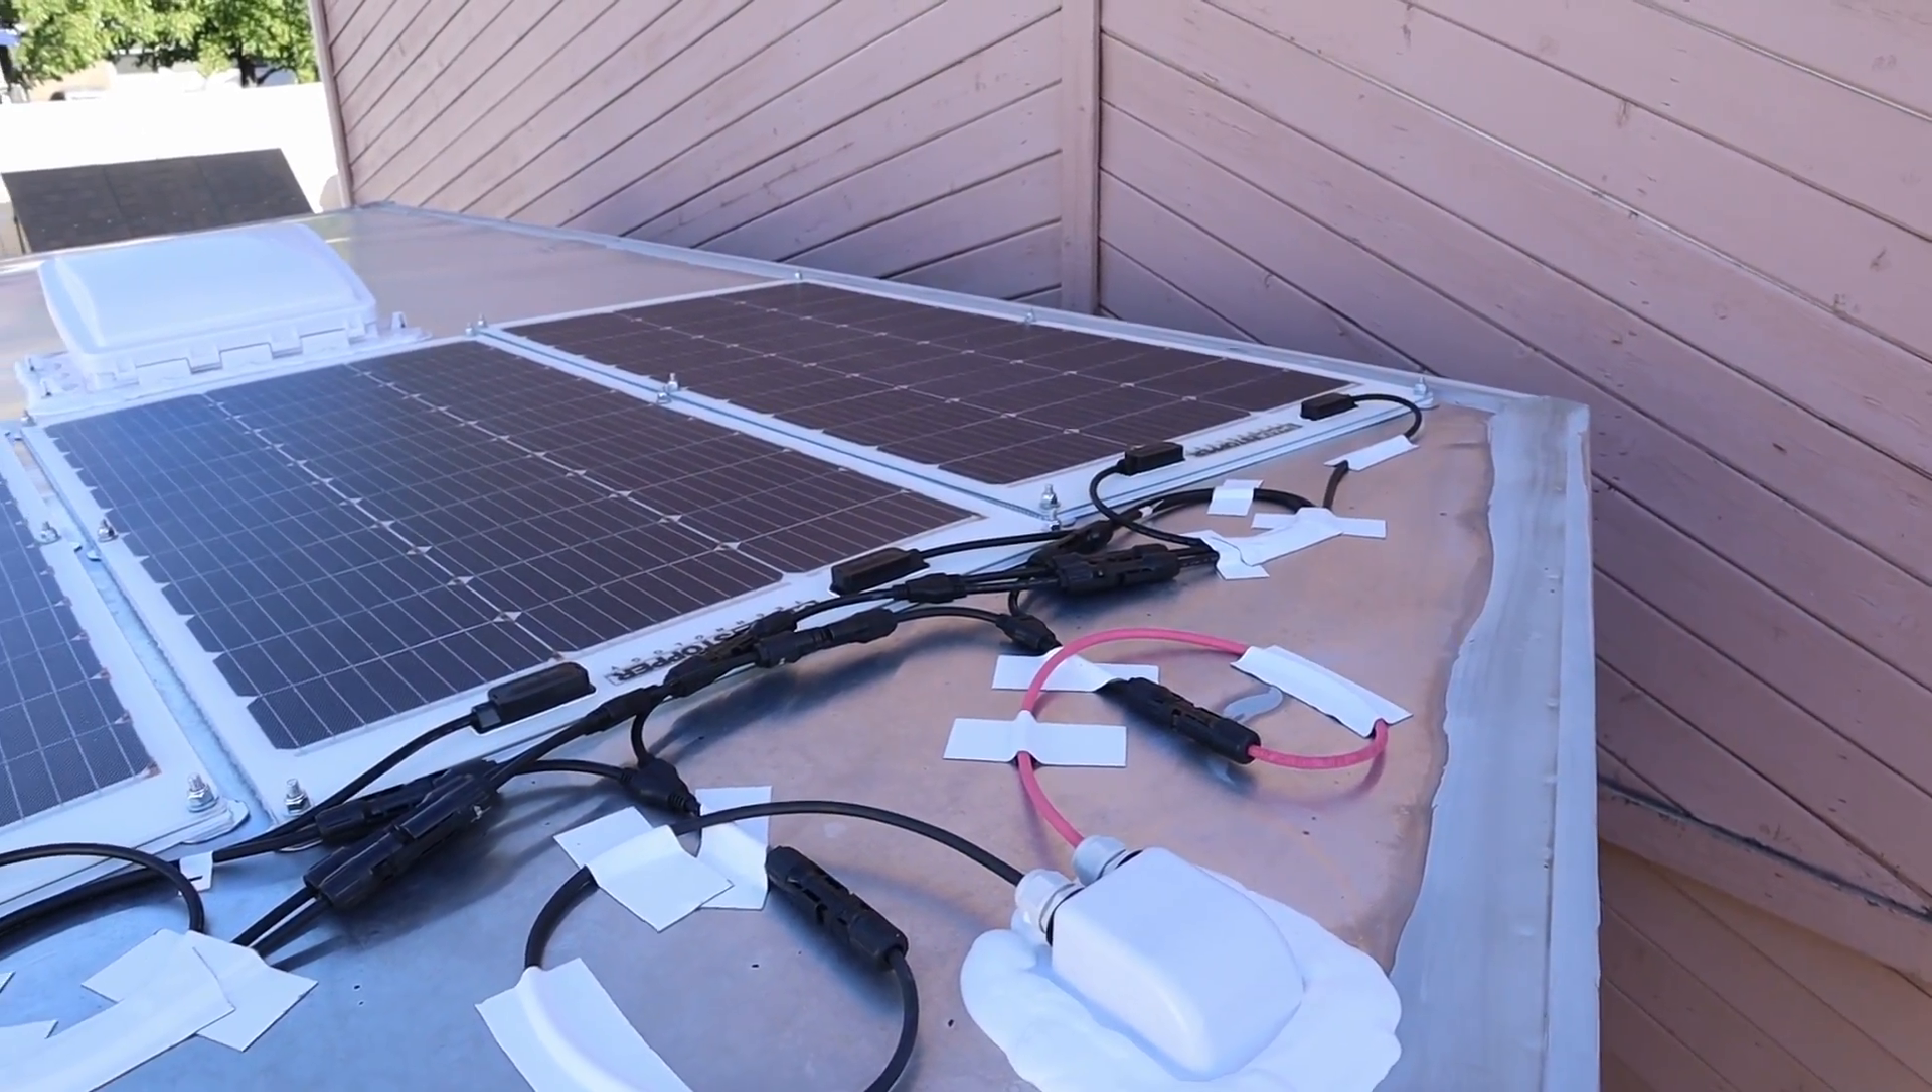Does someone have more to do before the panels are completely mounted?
No.